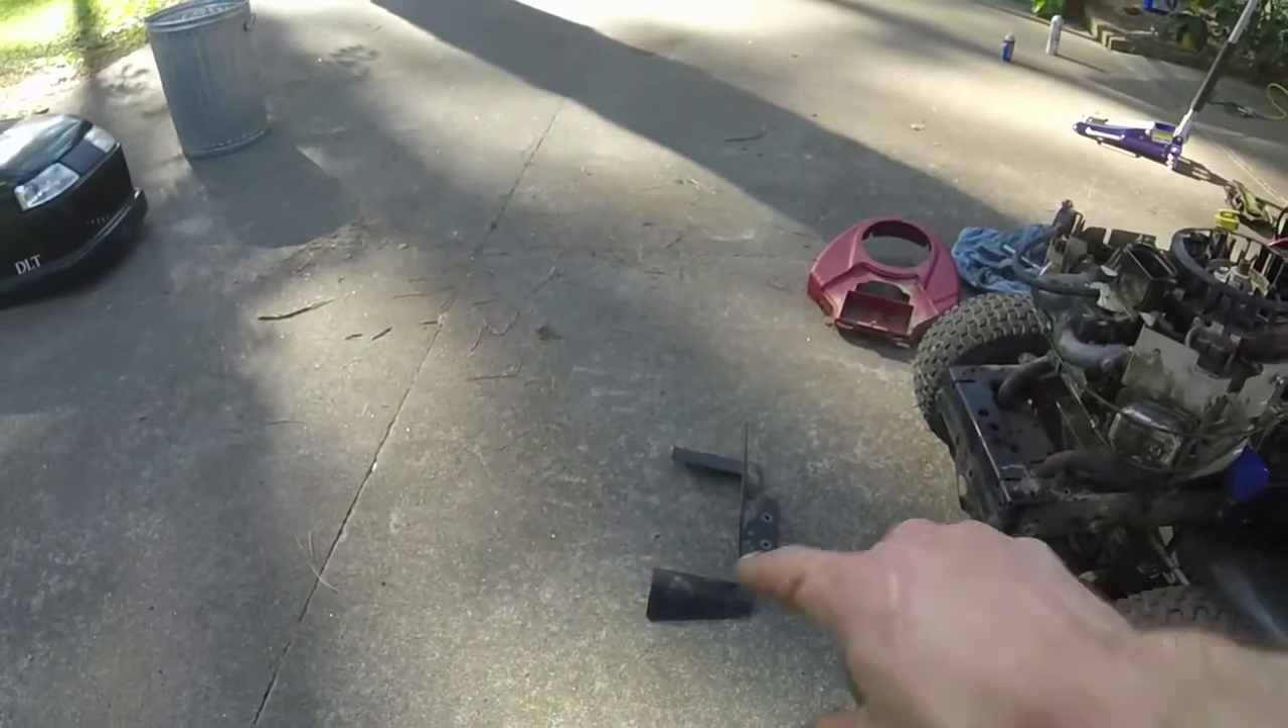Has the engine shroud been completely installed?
No.